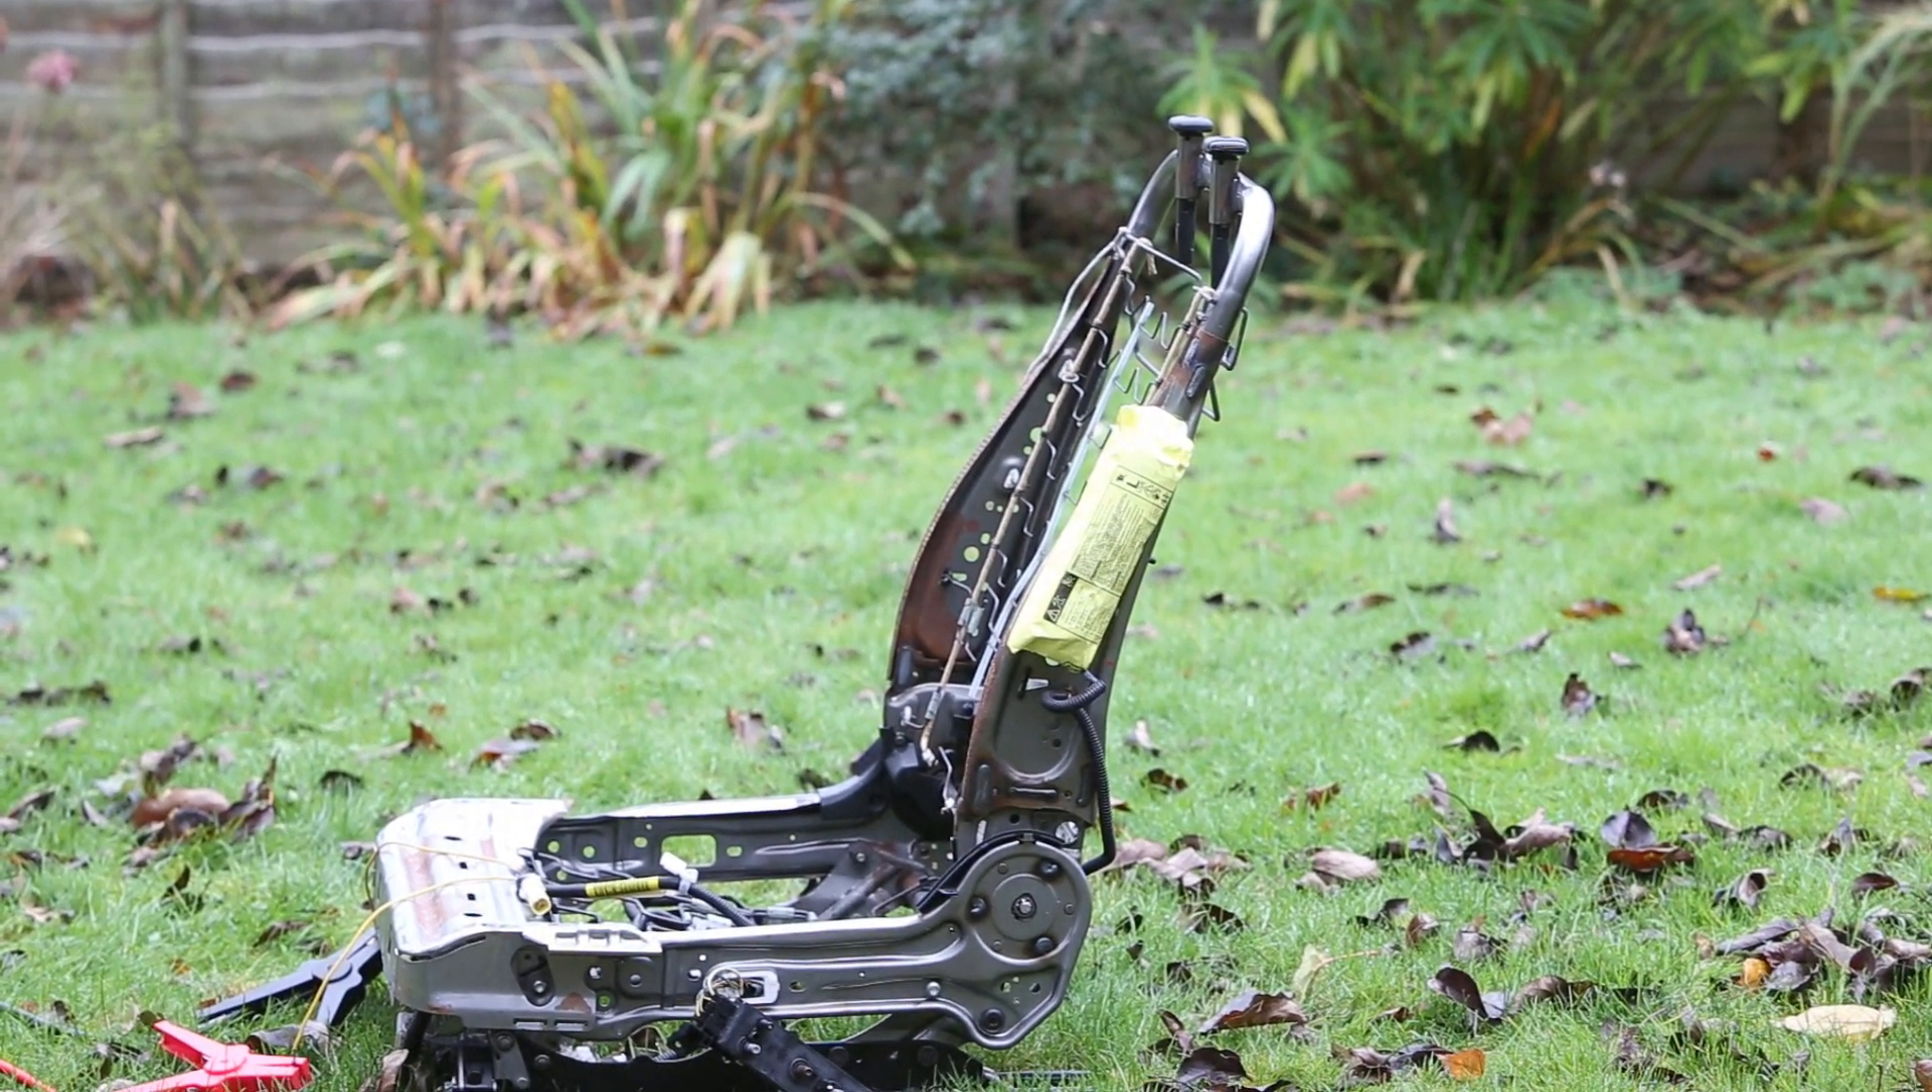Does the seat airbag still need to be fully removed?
Yes.